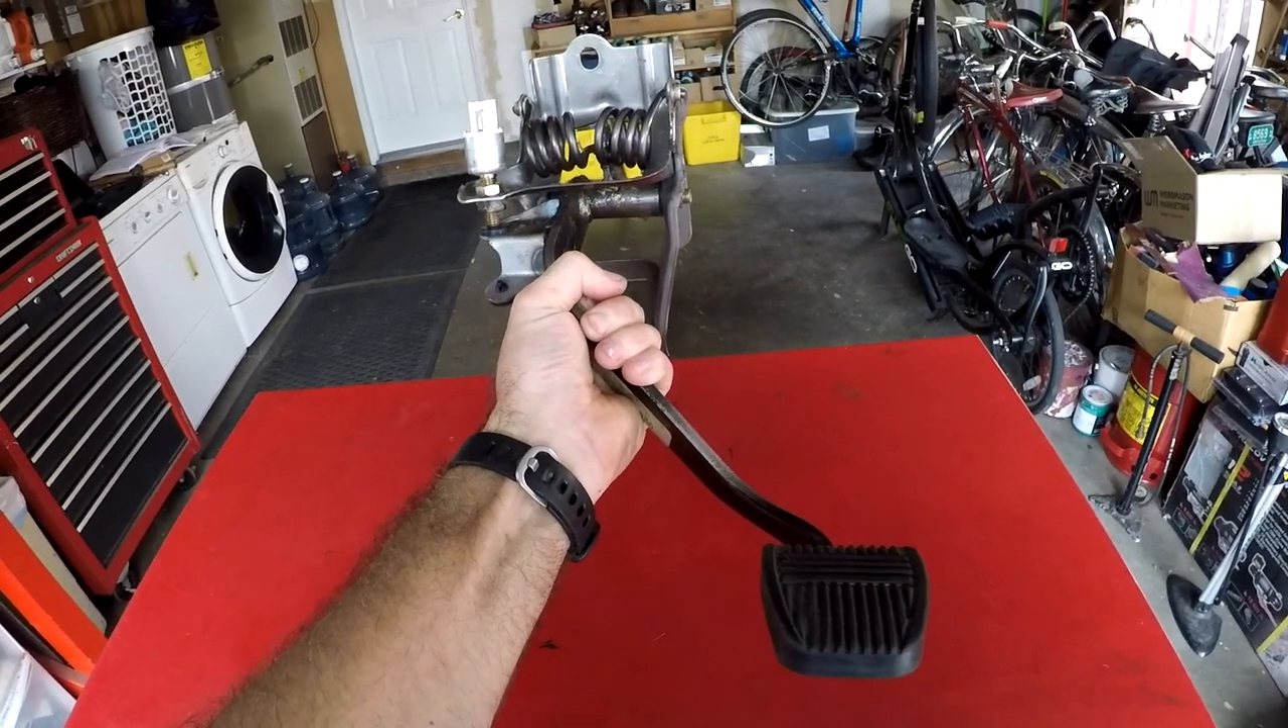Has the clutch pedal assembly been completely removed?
Yes.